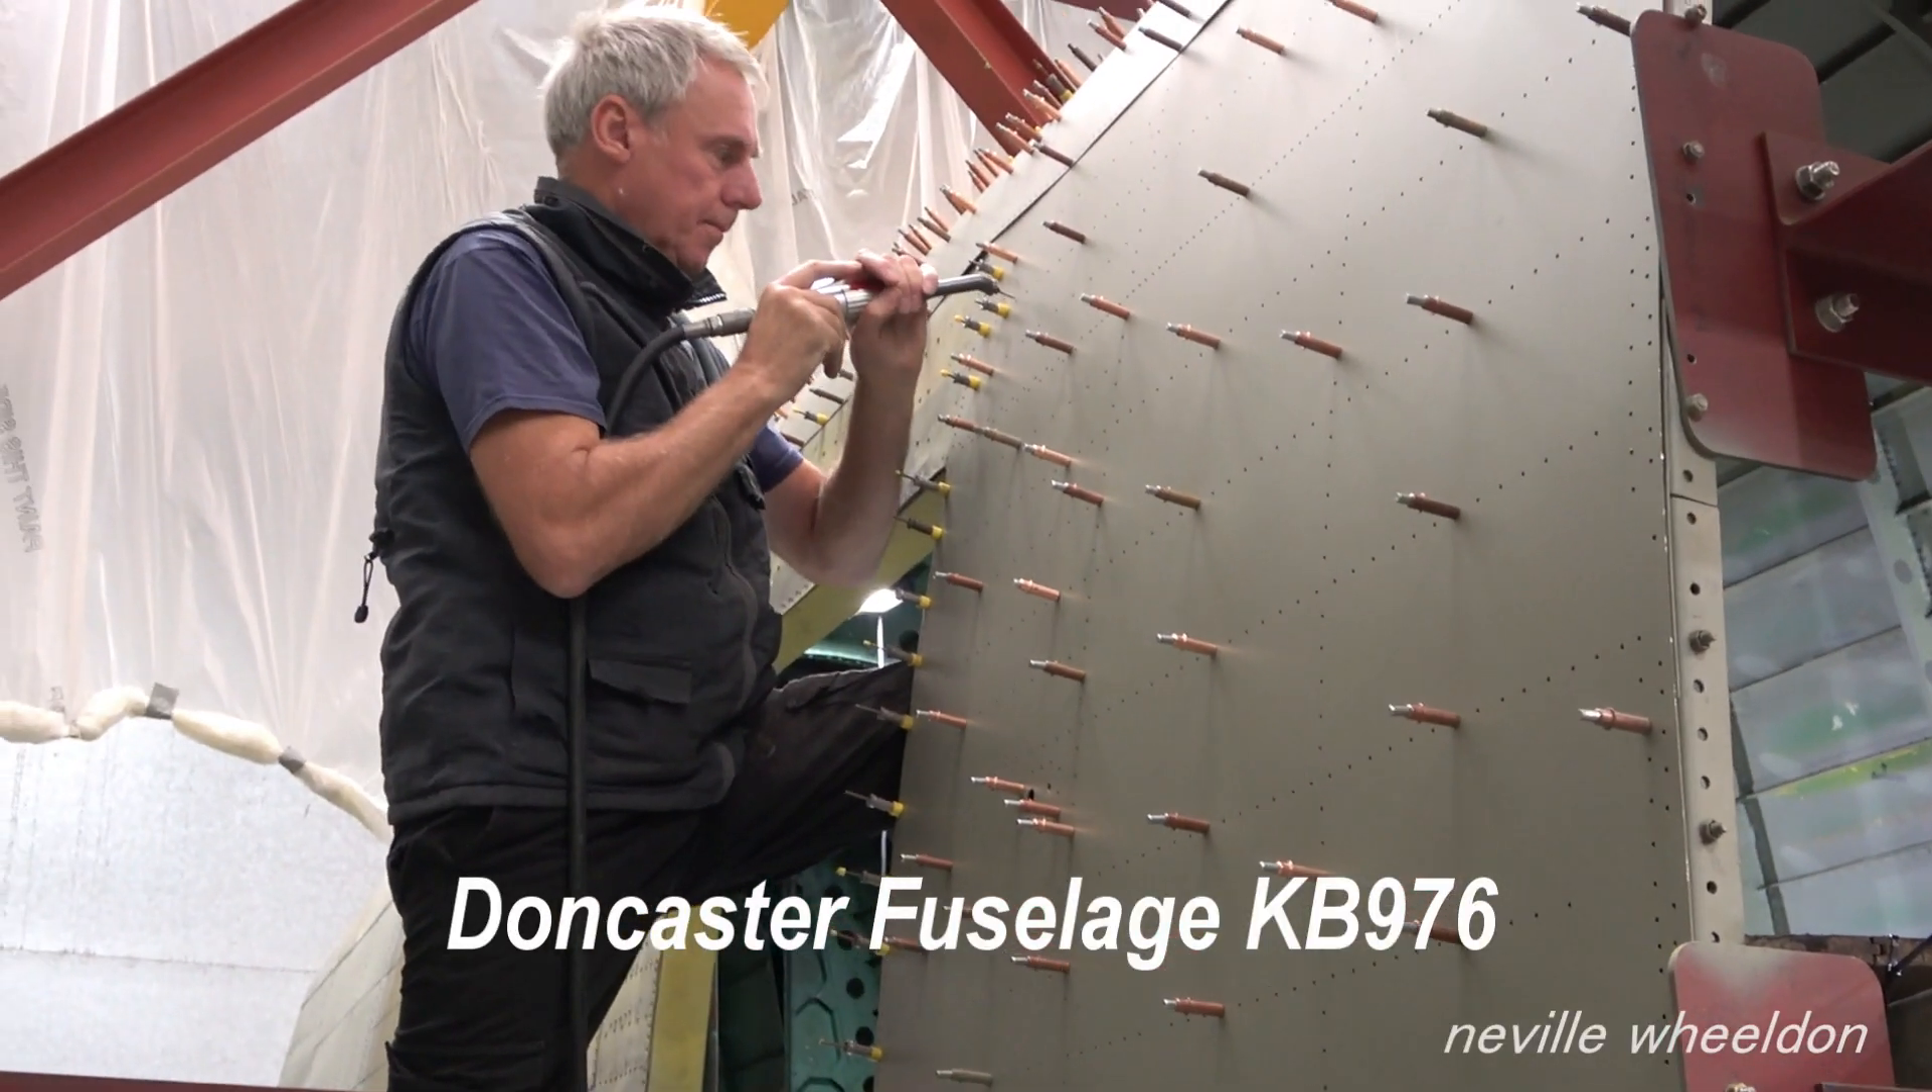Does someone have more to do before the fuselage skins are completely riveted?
Yes.